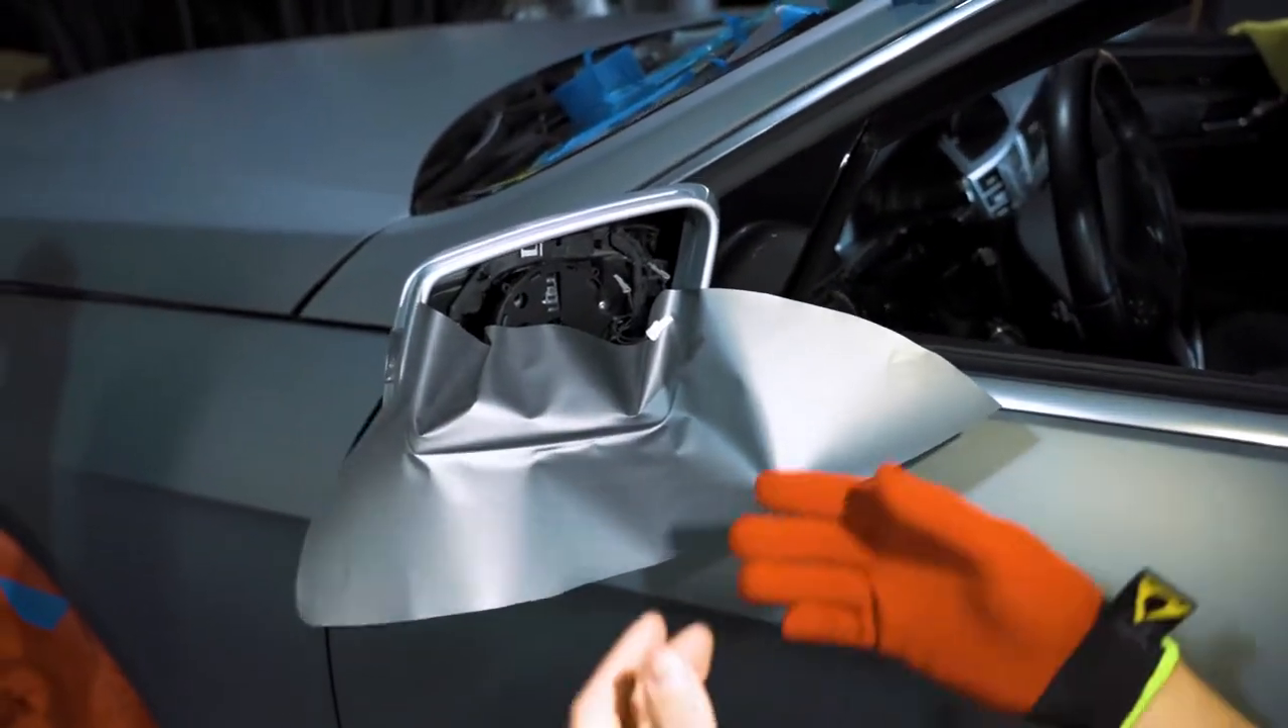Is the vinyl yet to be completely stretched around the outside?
Yes.